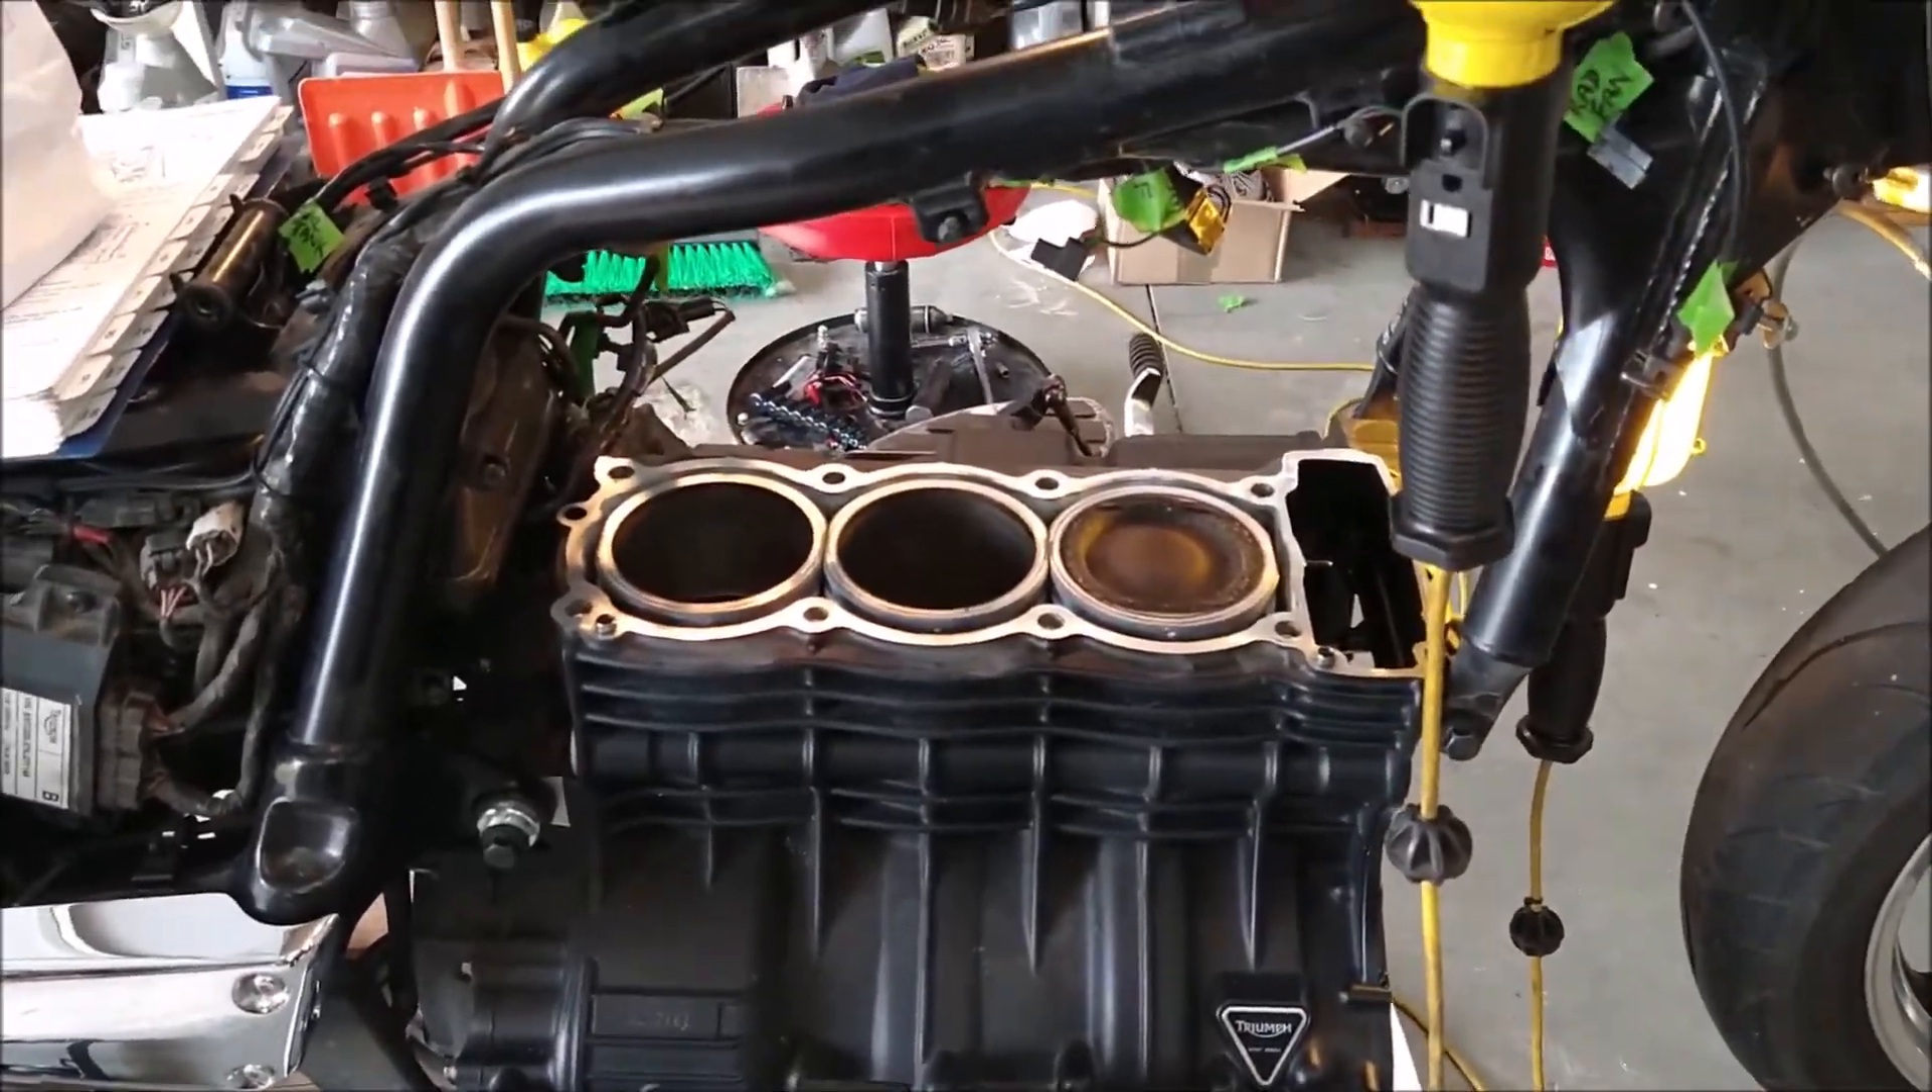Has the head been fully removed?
Yes.